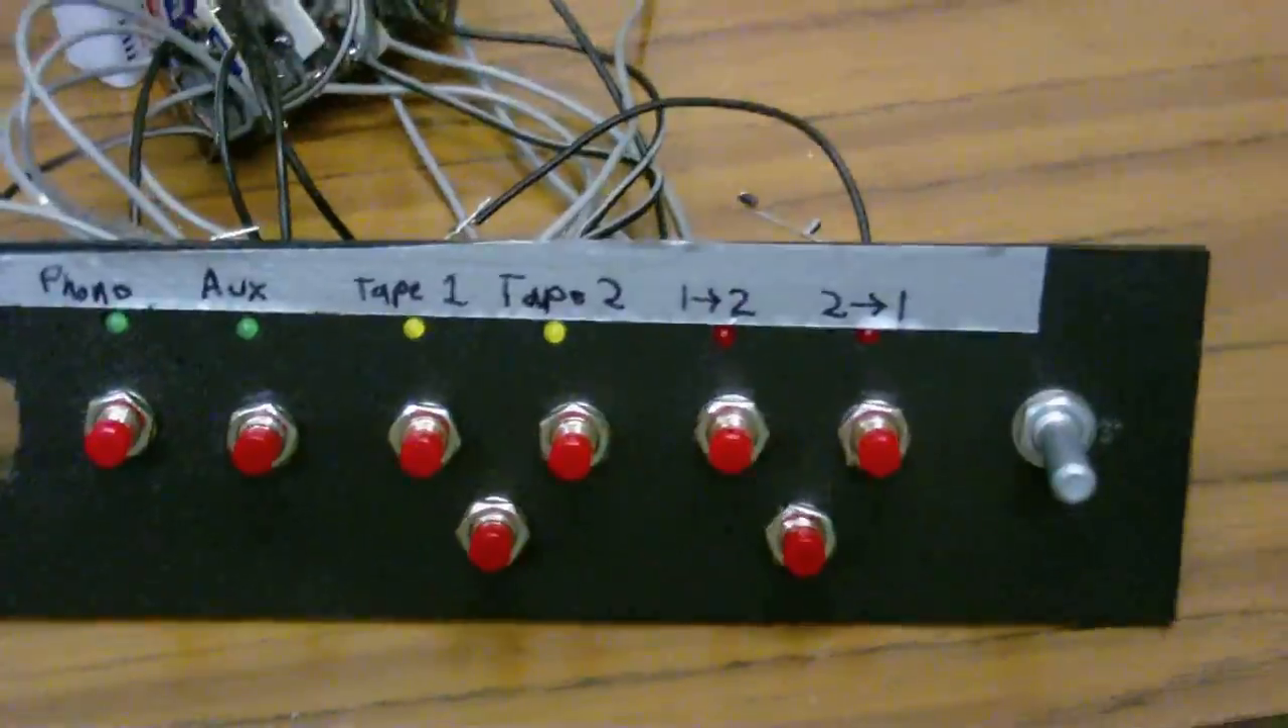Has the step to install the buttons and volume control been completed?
Yes.